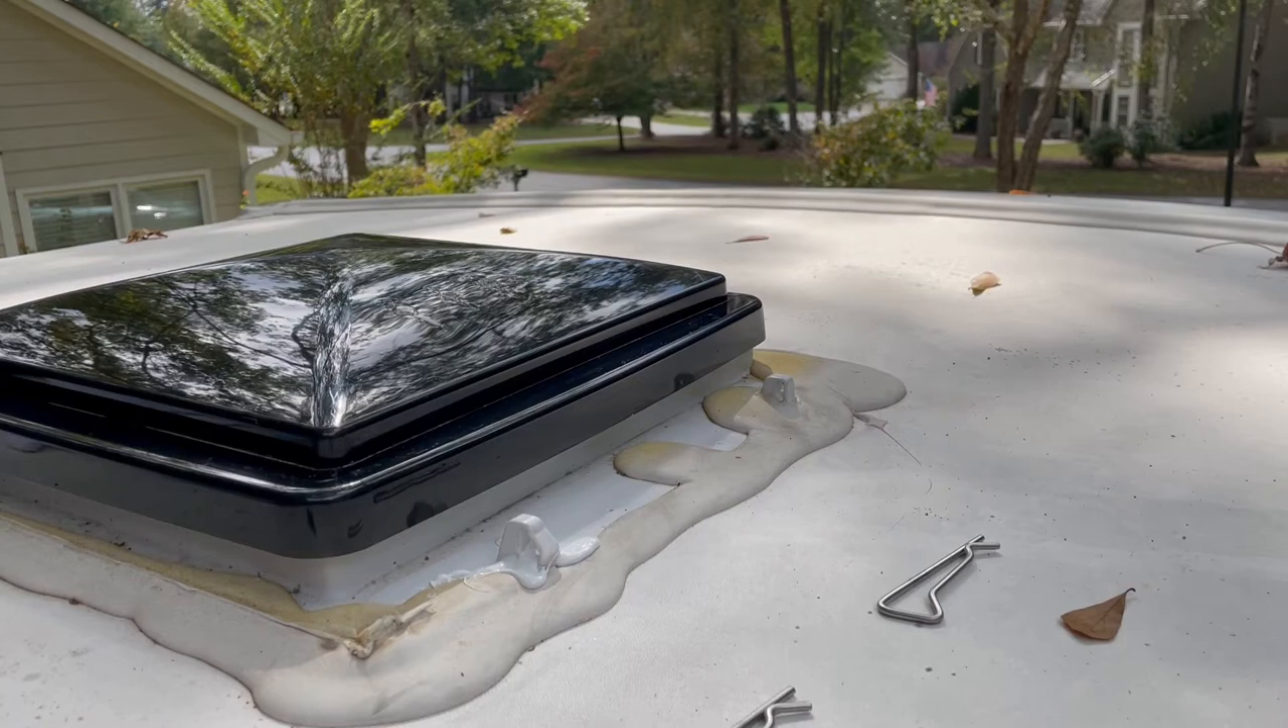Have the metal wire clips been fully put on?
No.